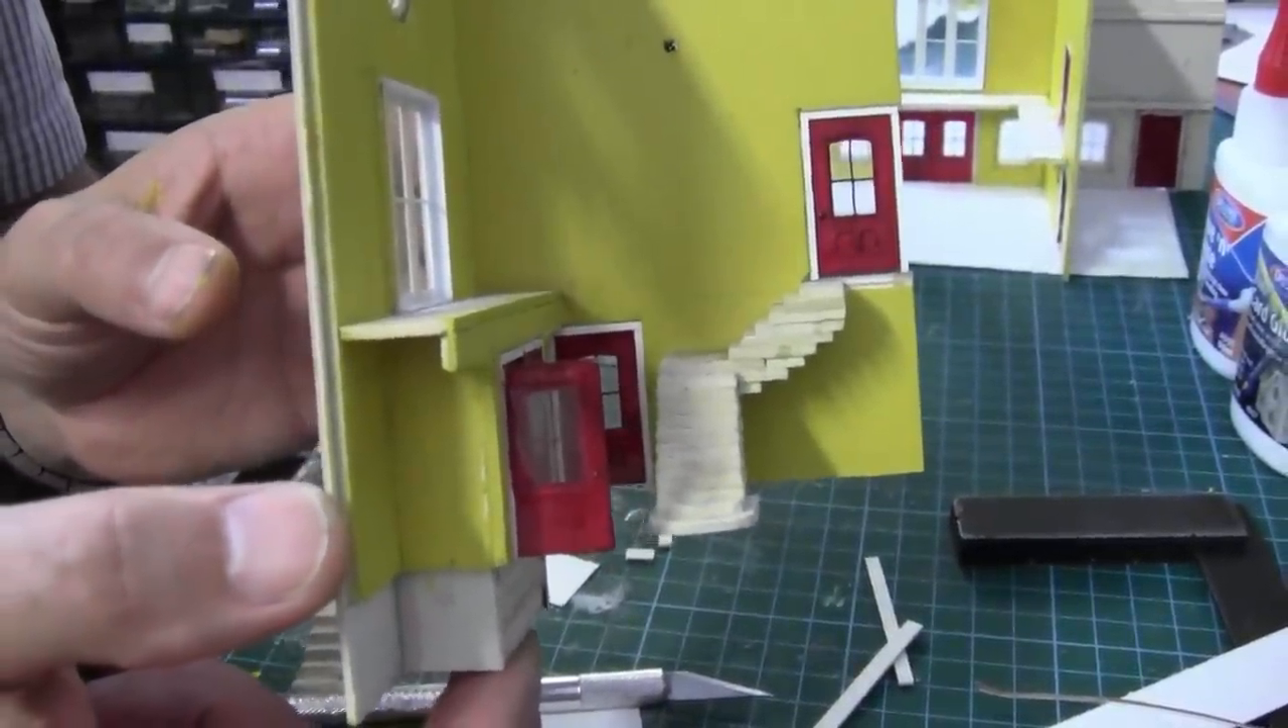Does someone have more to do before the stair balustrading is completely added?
Yes.